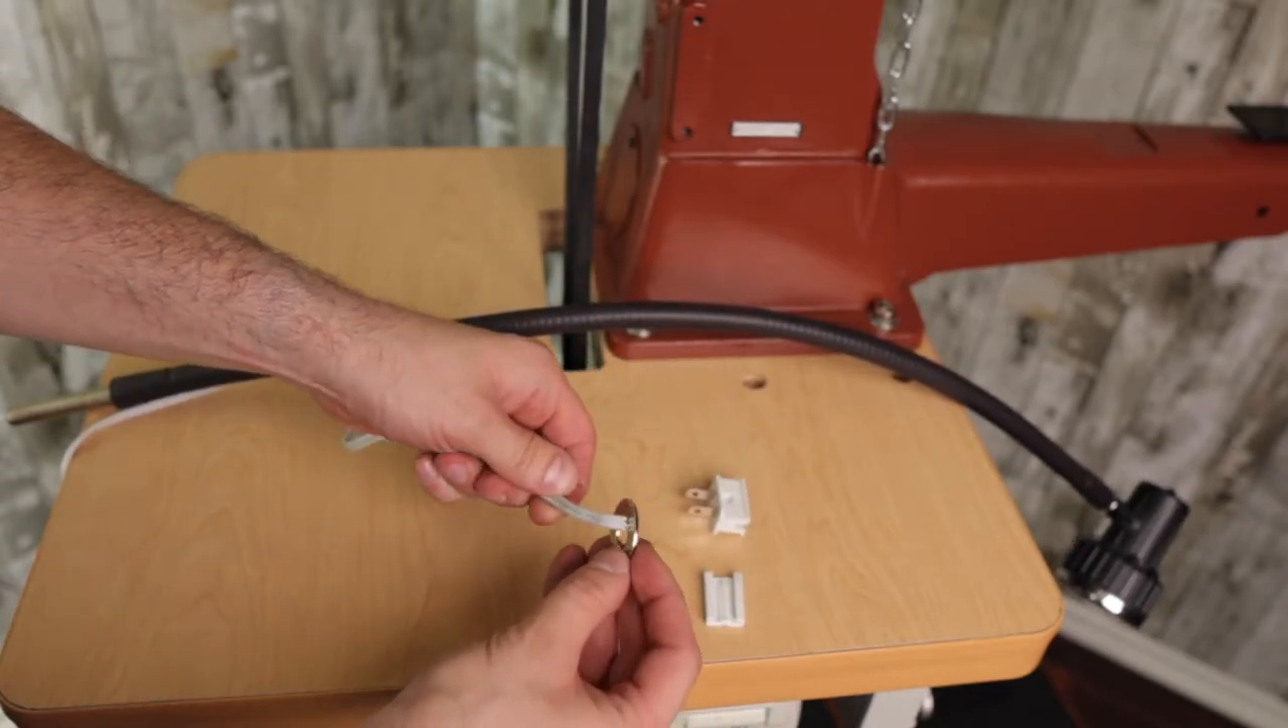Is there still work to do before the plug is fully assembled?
Yes.